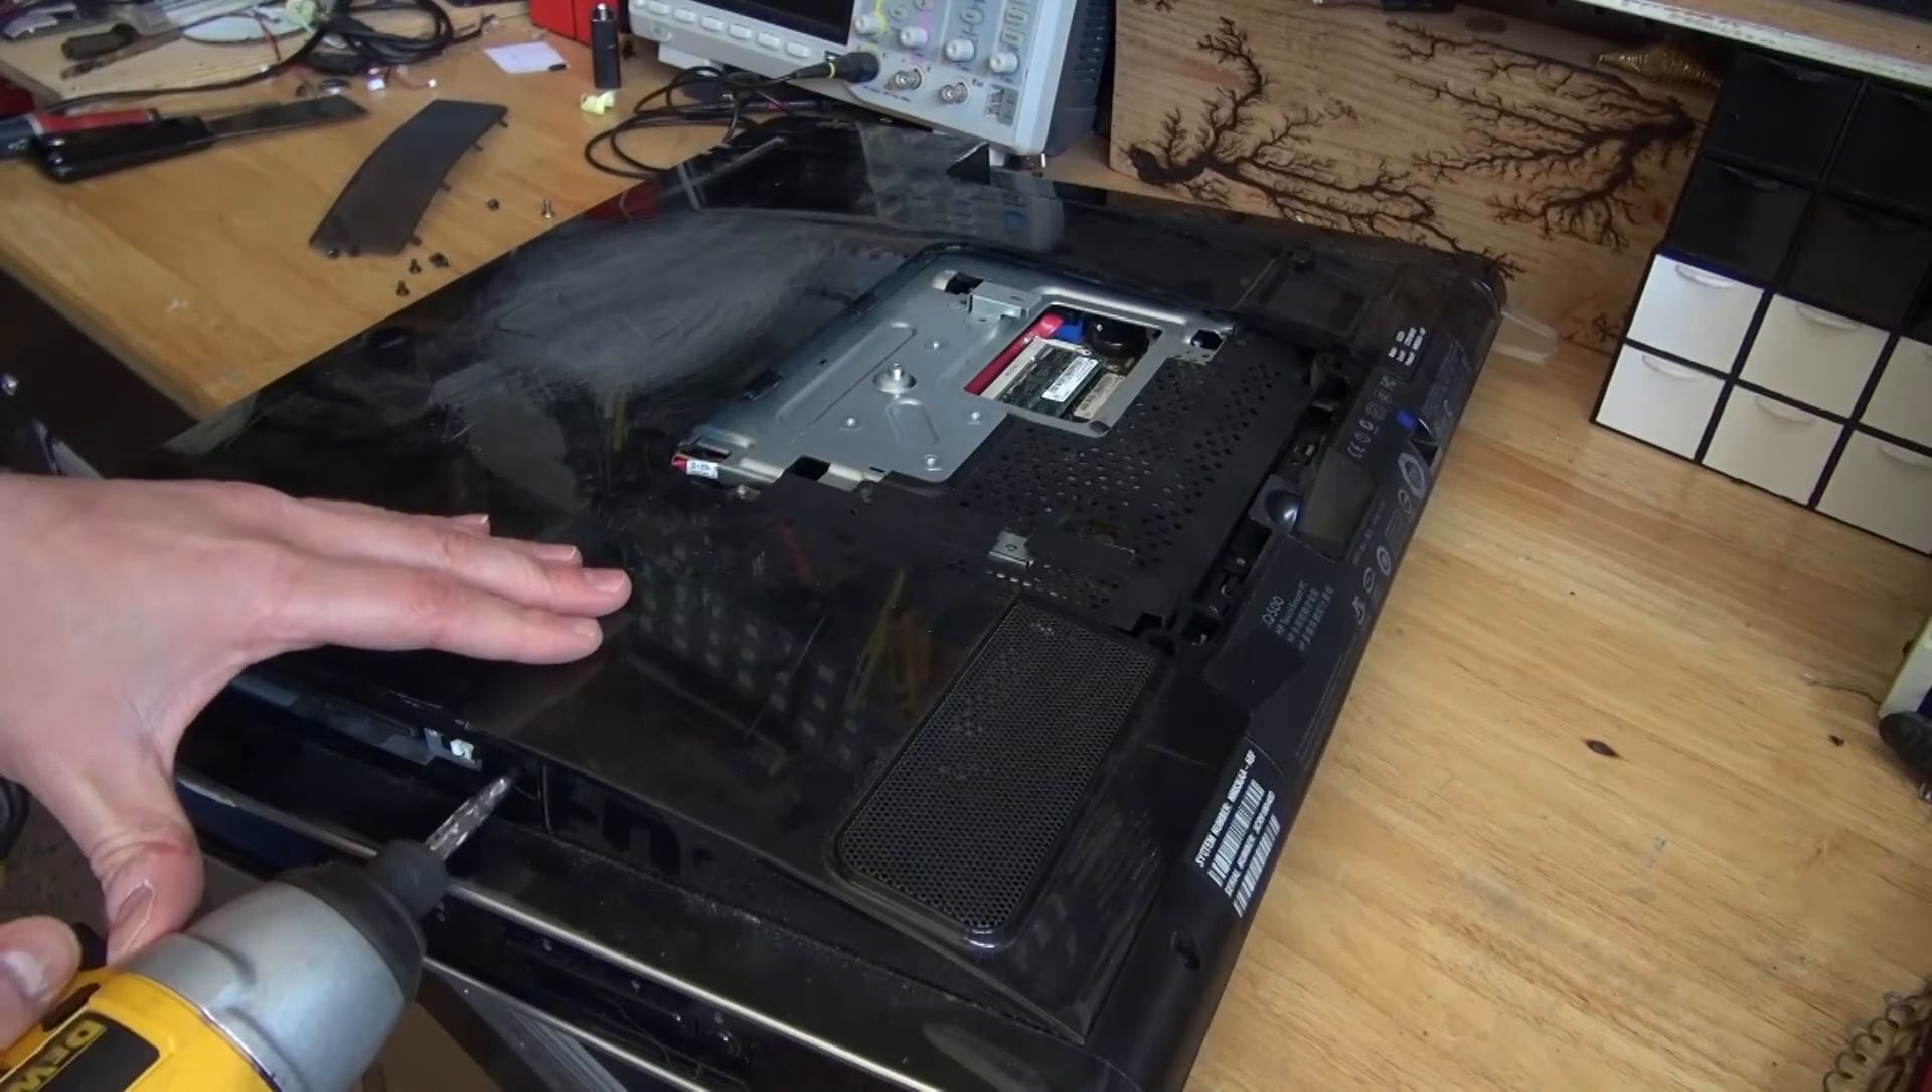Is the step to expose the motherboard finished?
No.